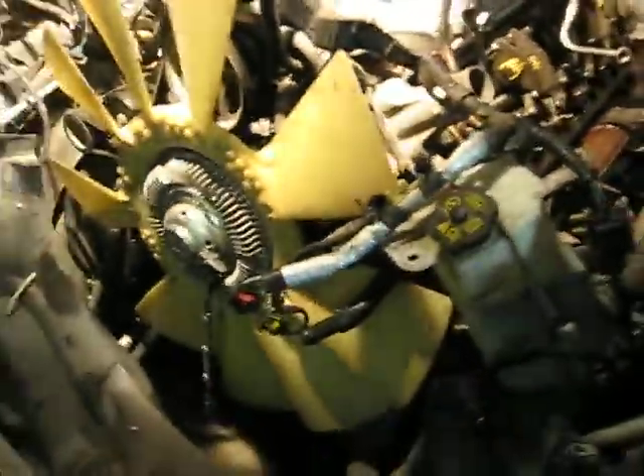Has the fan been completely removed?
No.